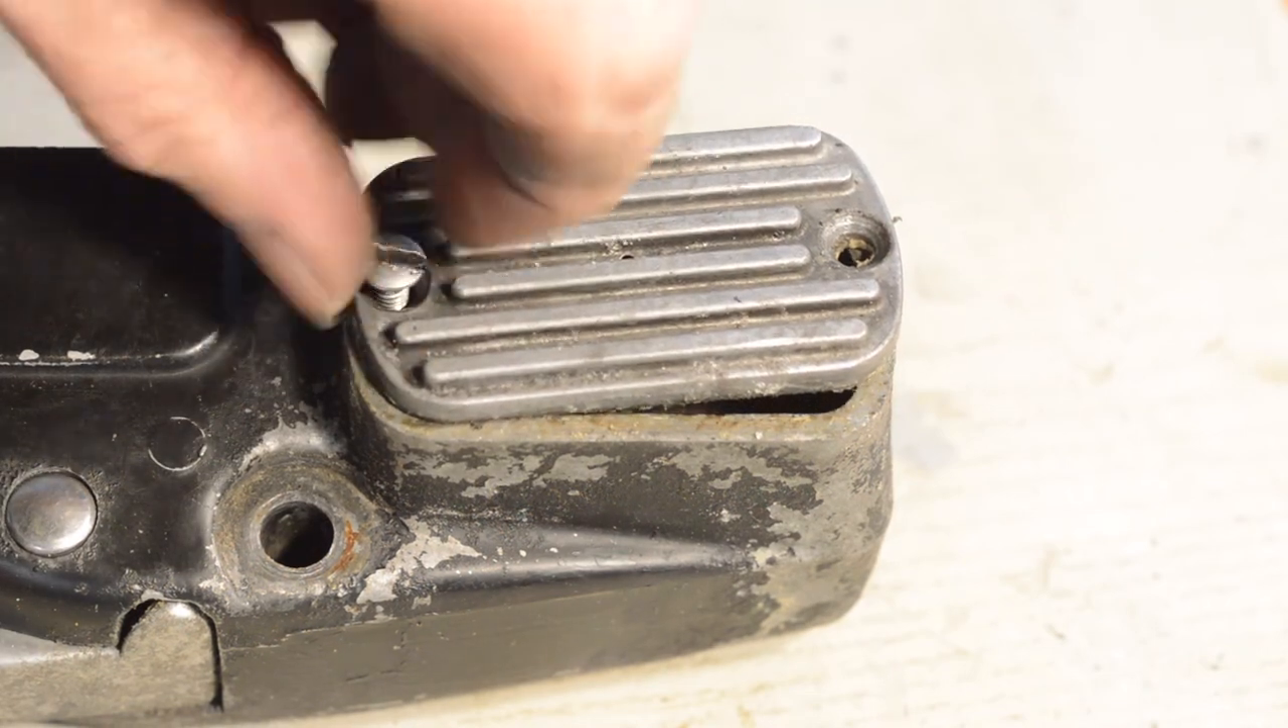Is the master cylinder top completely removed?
No.